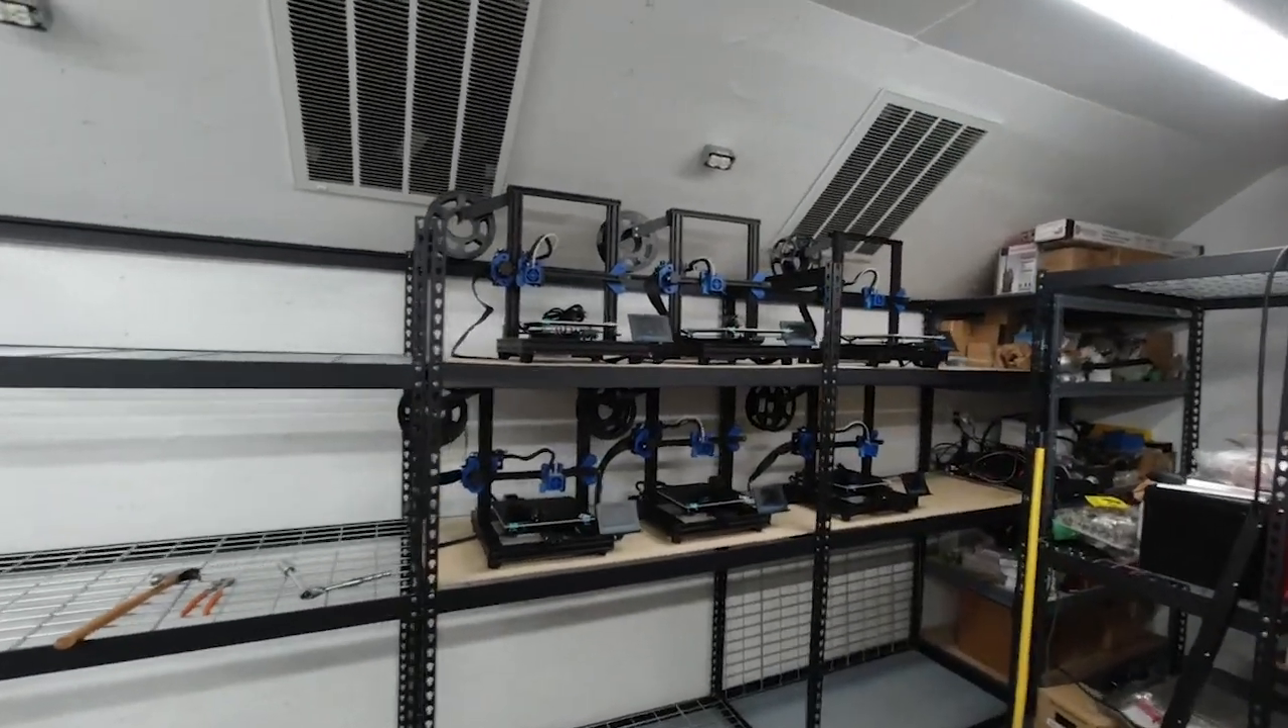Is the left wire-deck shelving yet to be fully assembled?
No.